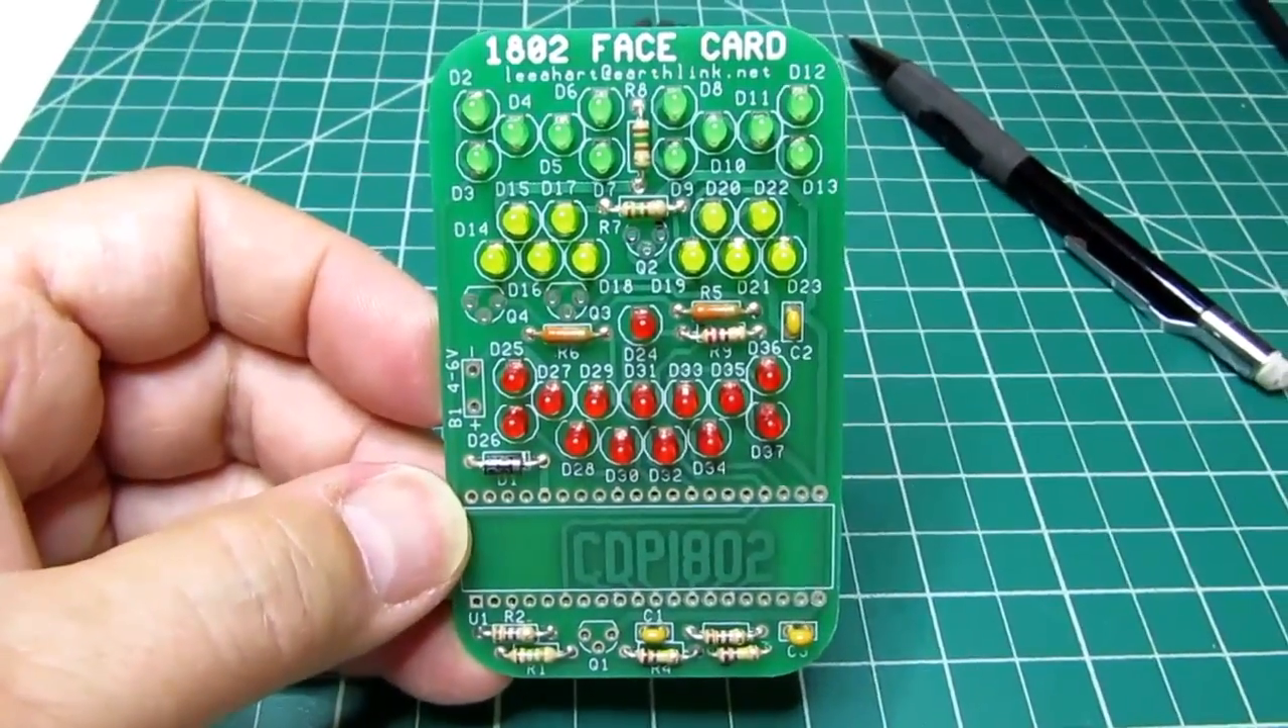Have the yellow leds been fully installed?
Yes.